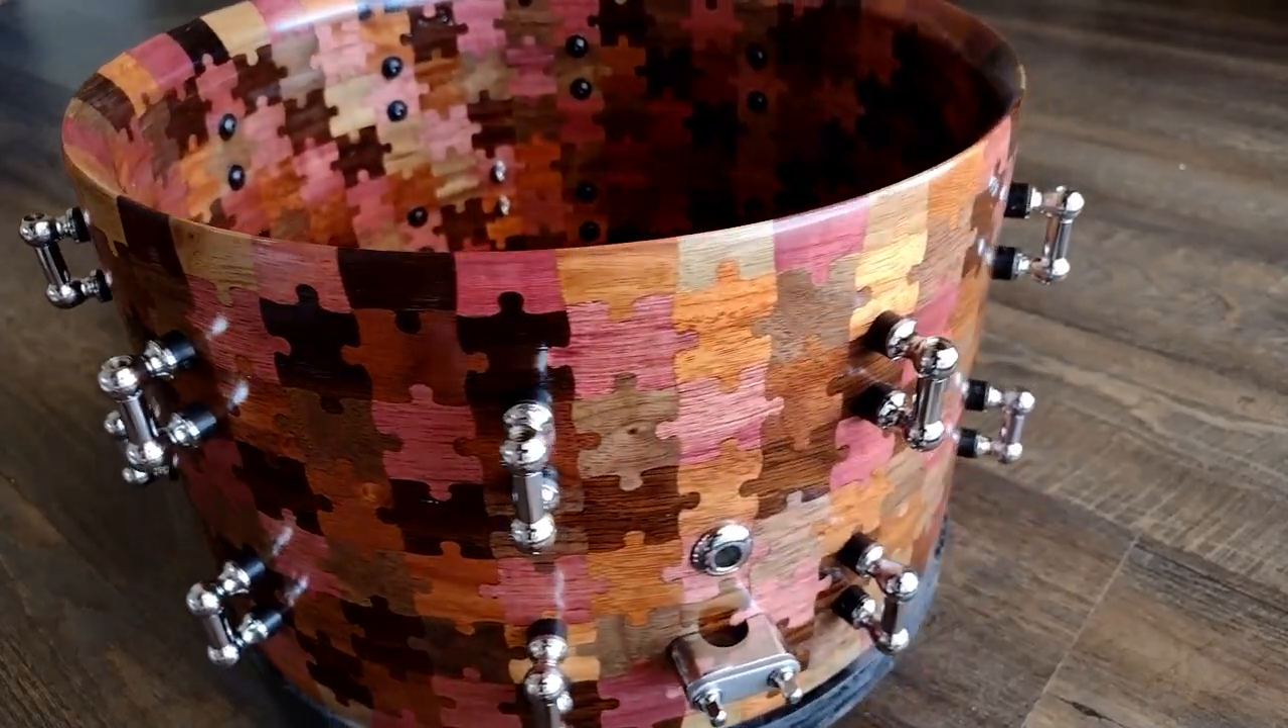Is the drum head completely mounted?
No.